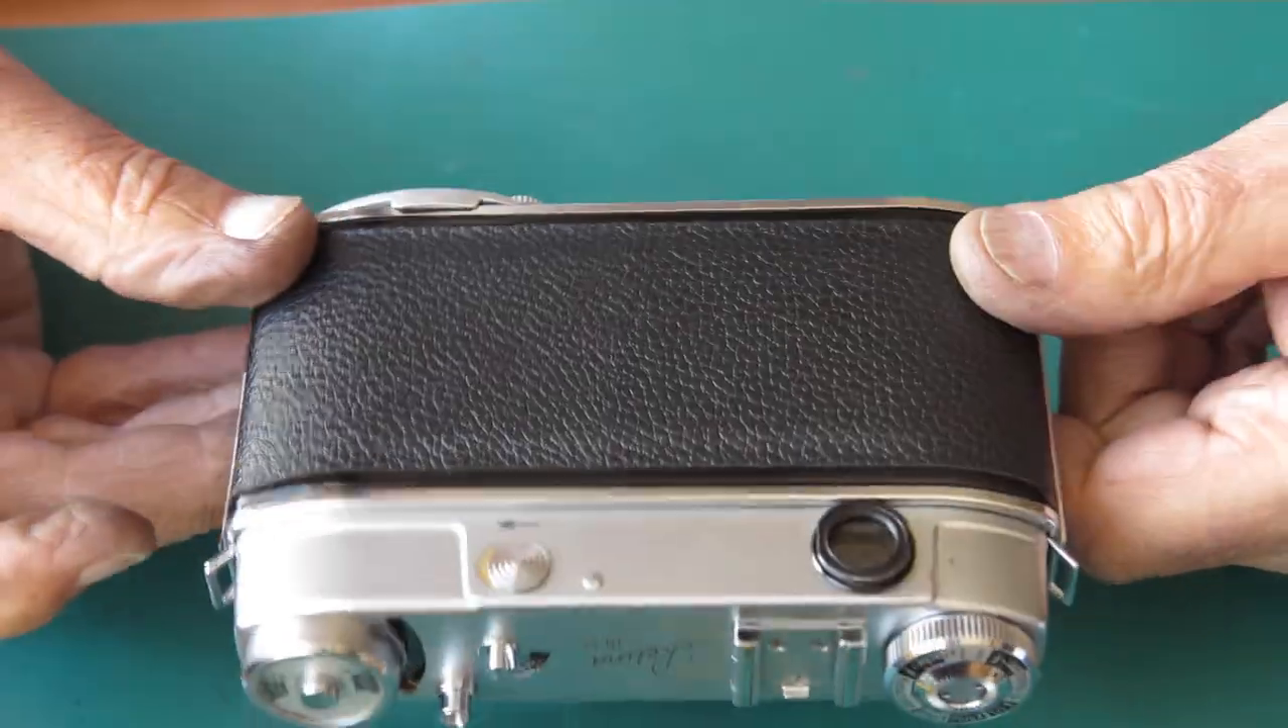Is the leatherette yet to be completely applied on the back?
No.